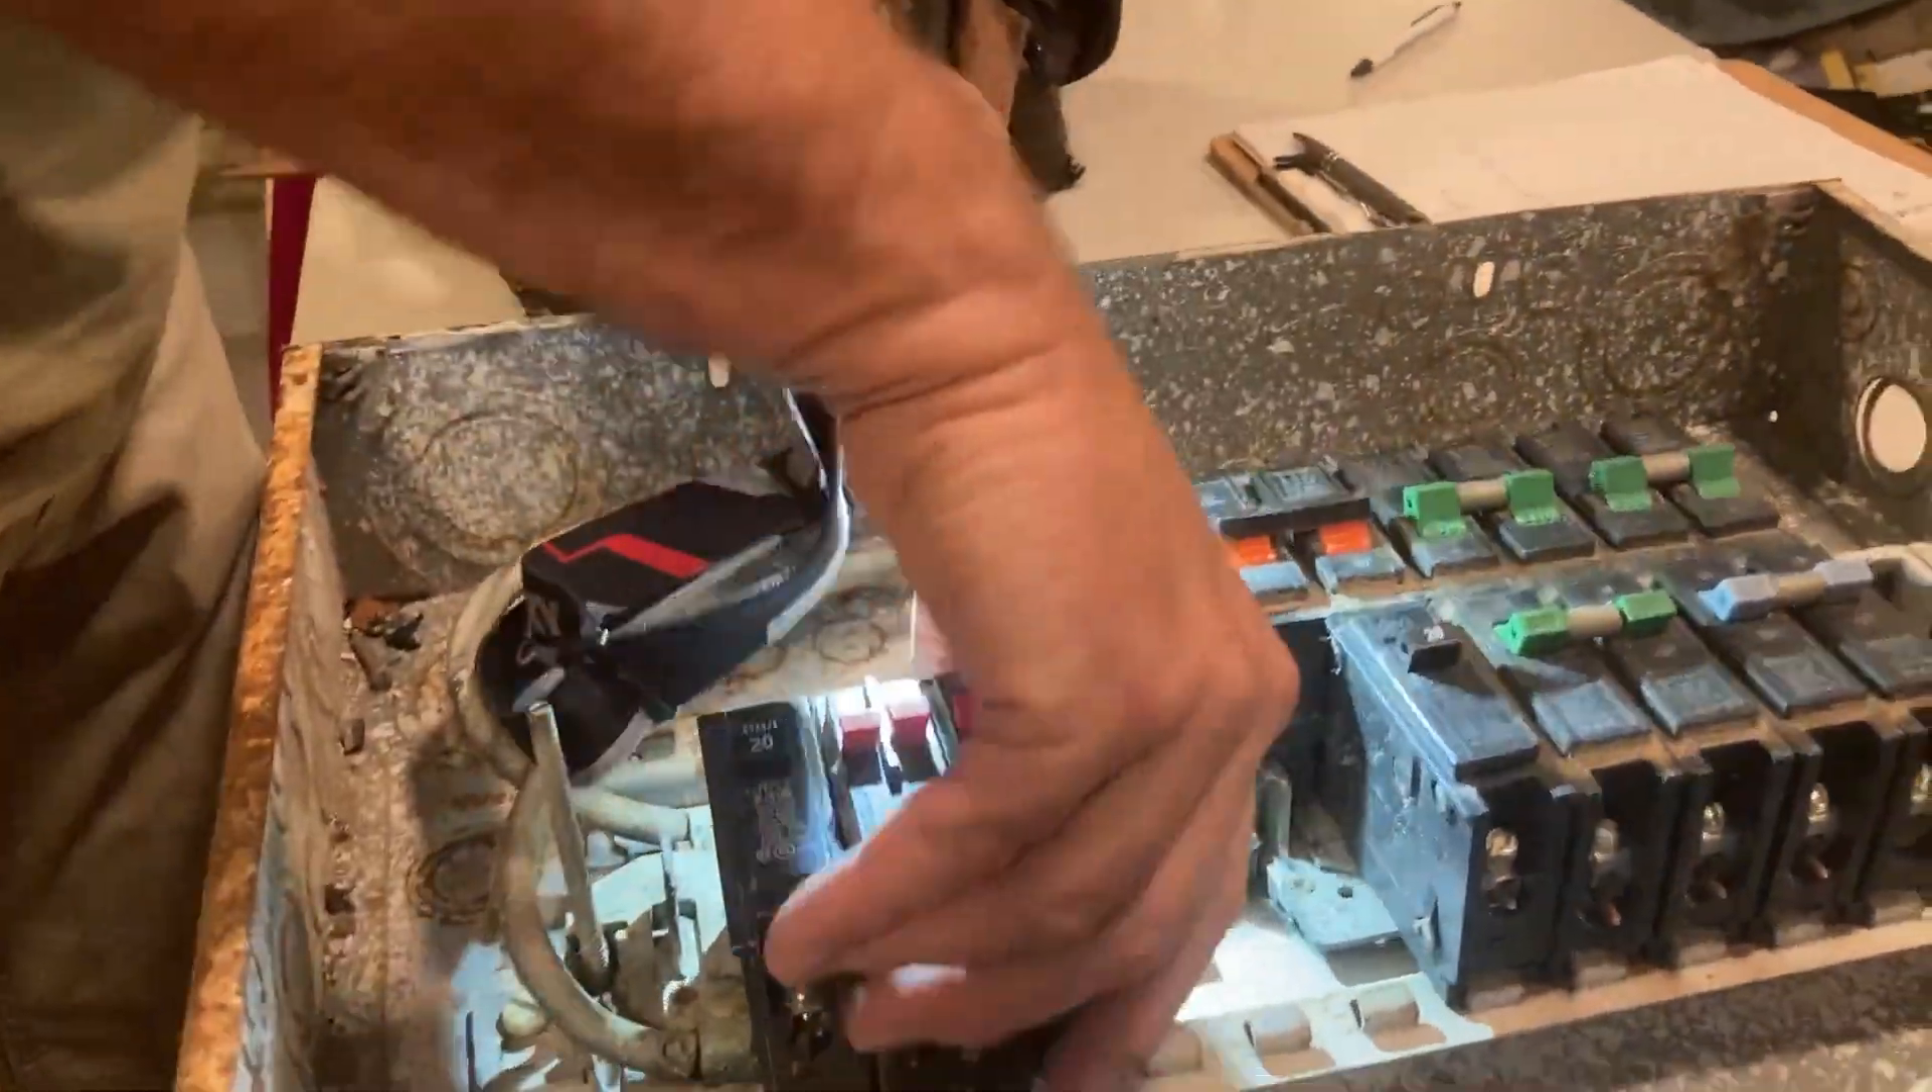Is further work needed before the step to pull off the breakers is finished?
Yes.